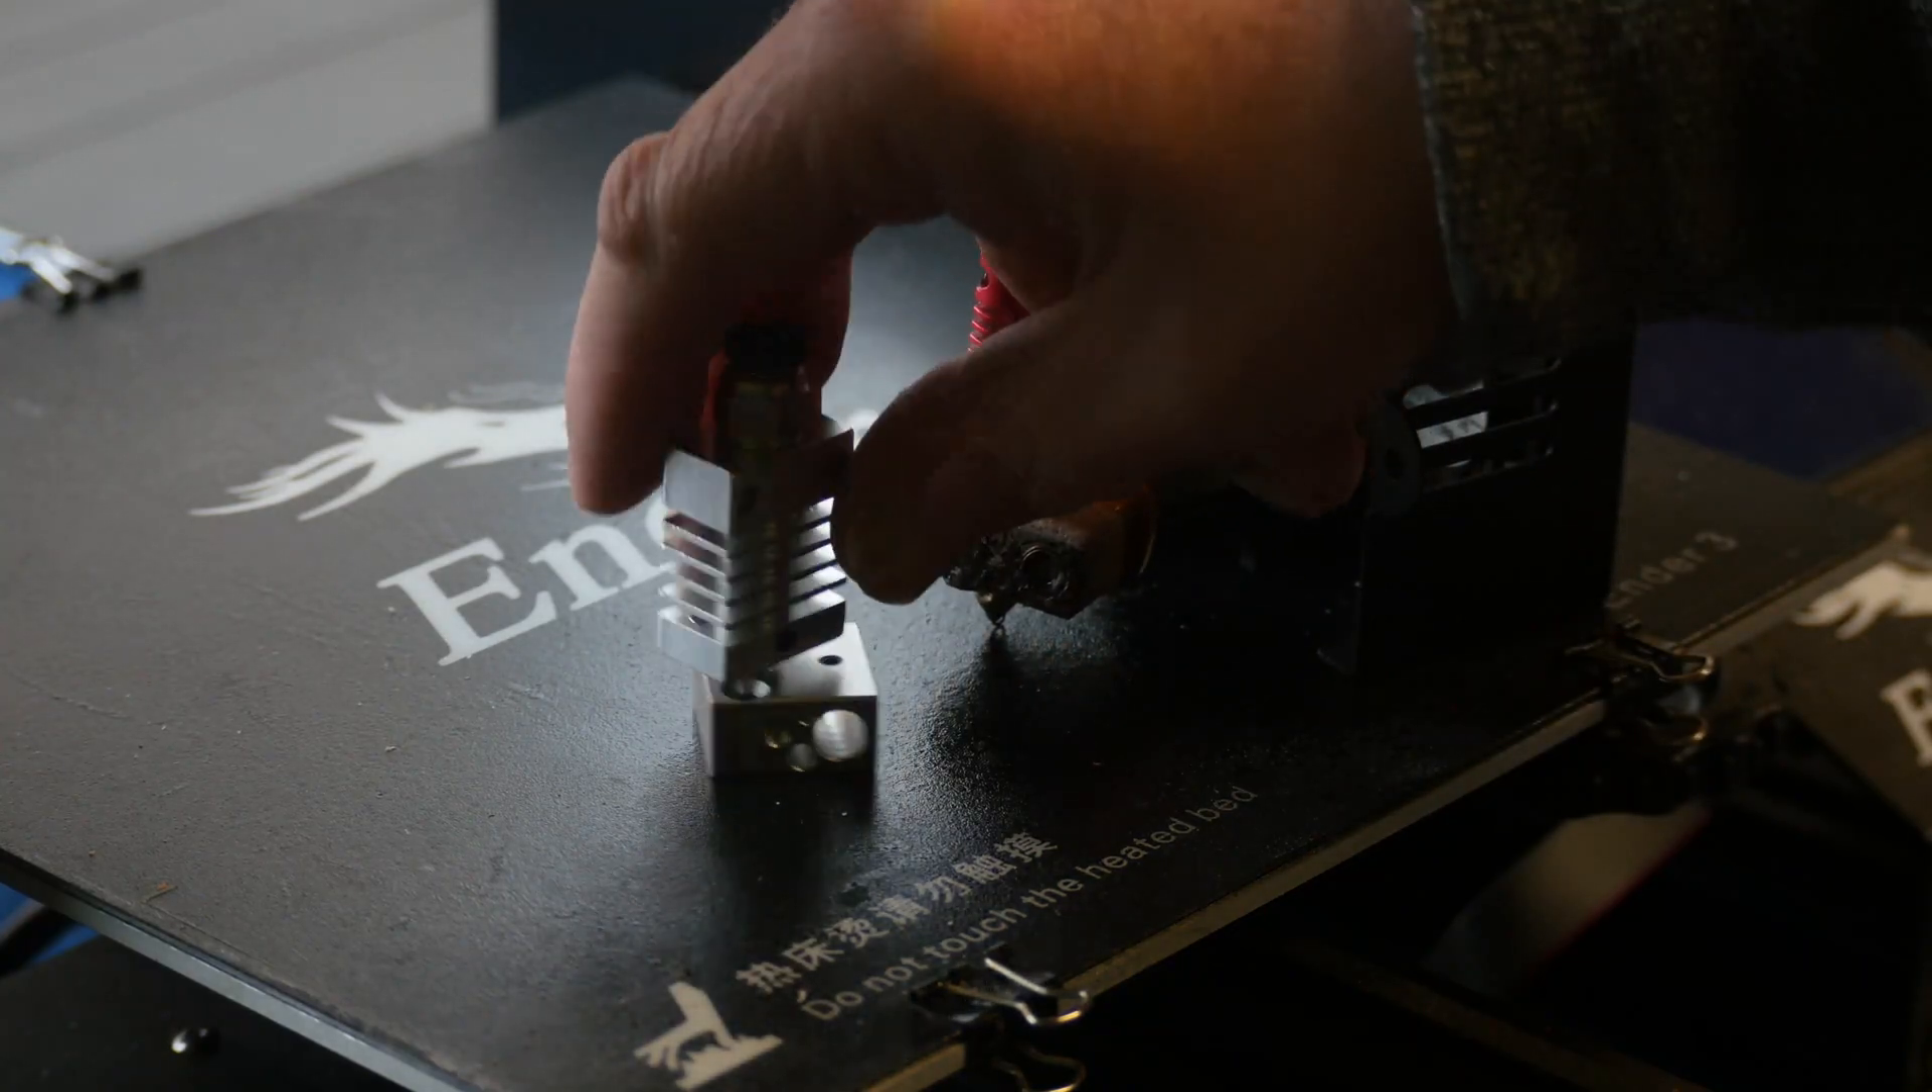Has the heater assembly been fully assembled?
No.